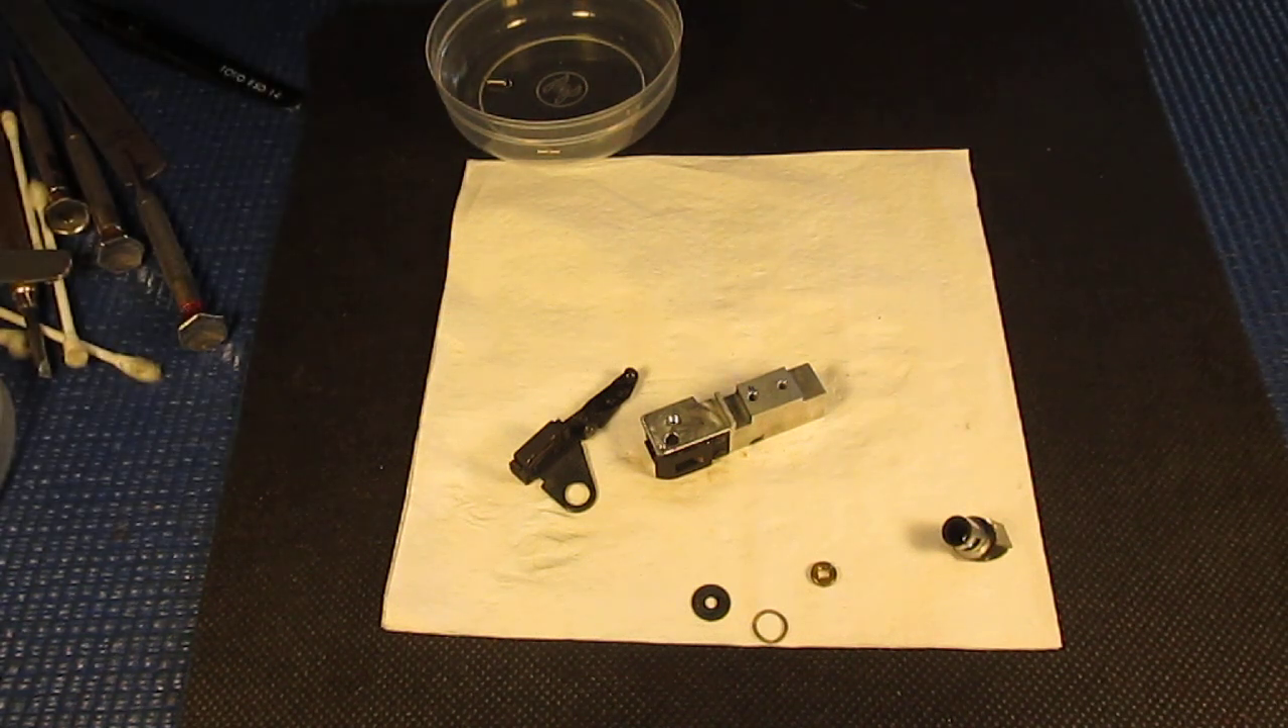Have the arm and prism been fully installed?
No.